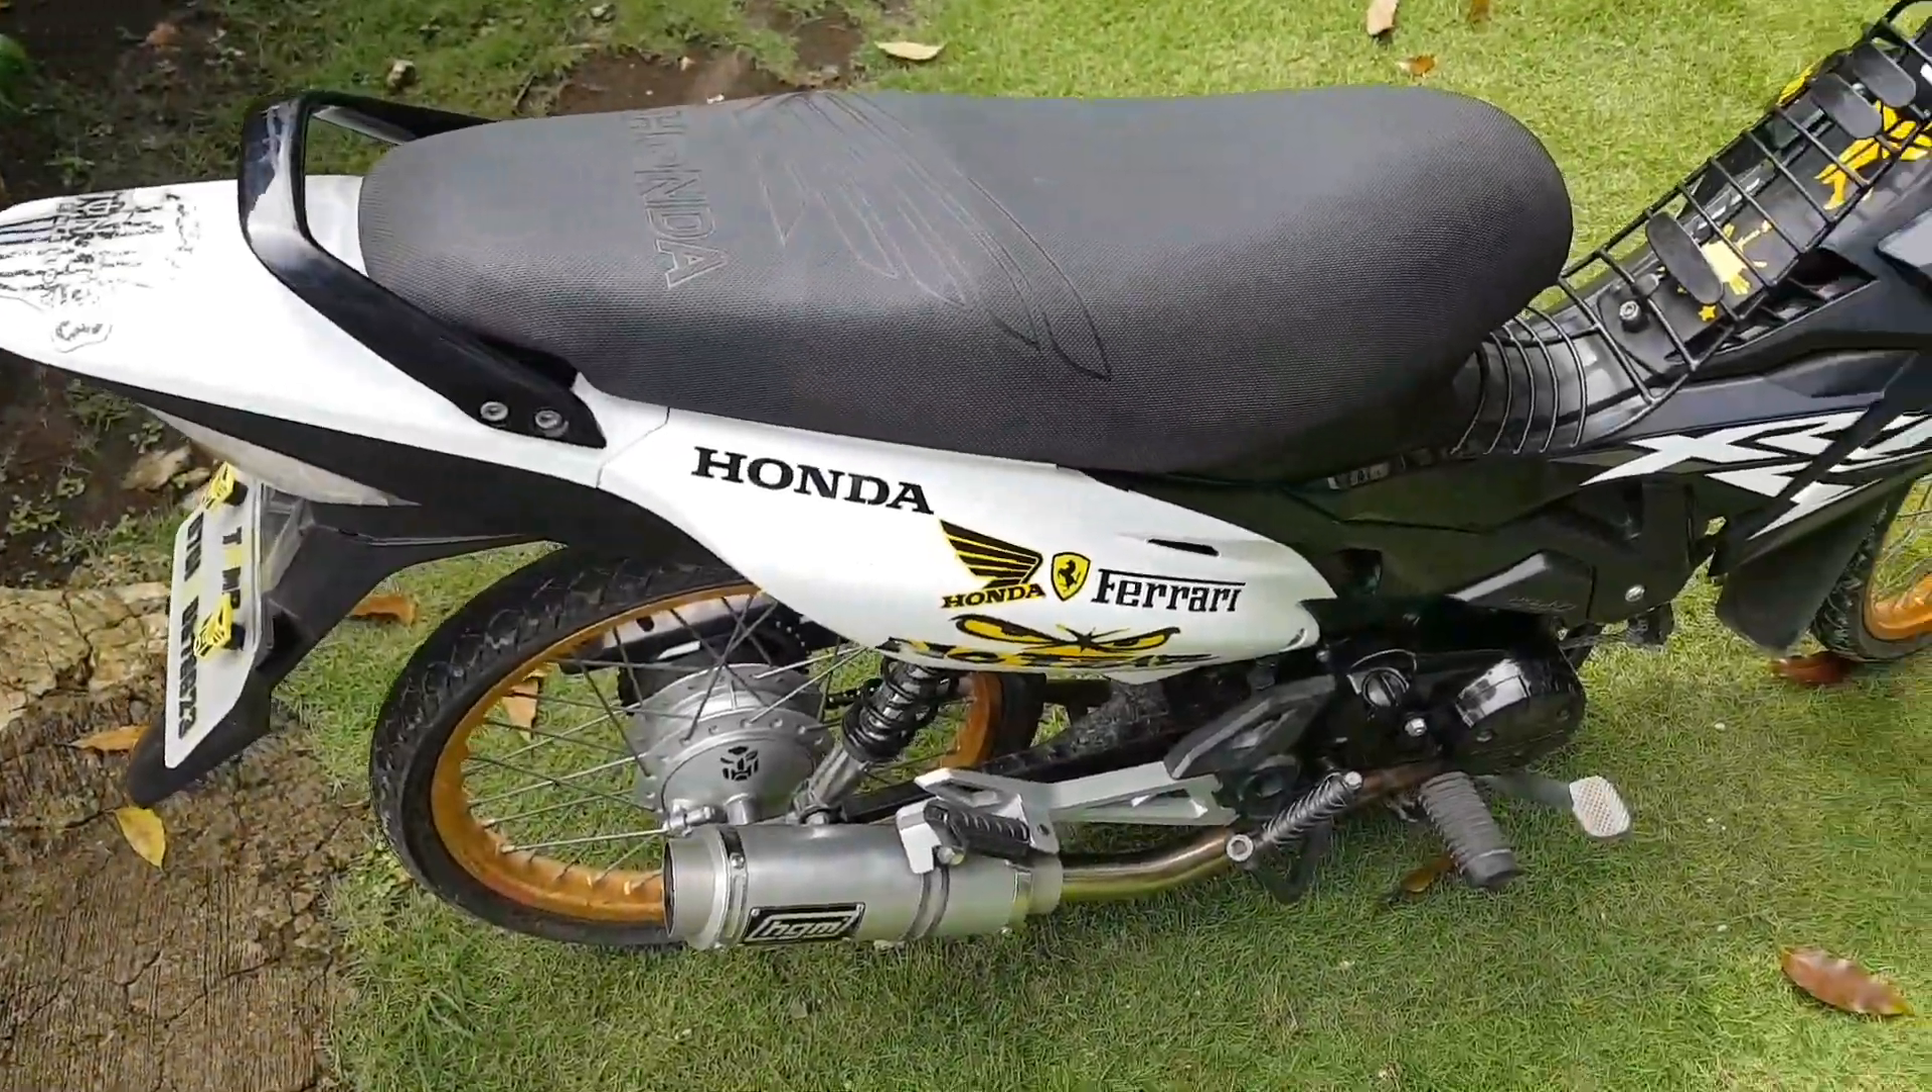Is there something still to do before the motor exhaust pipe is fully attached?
No.